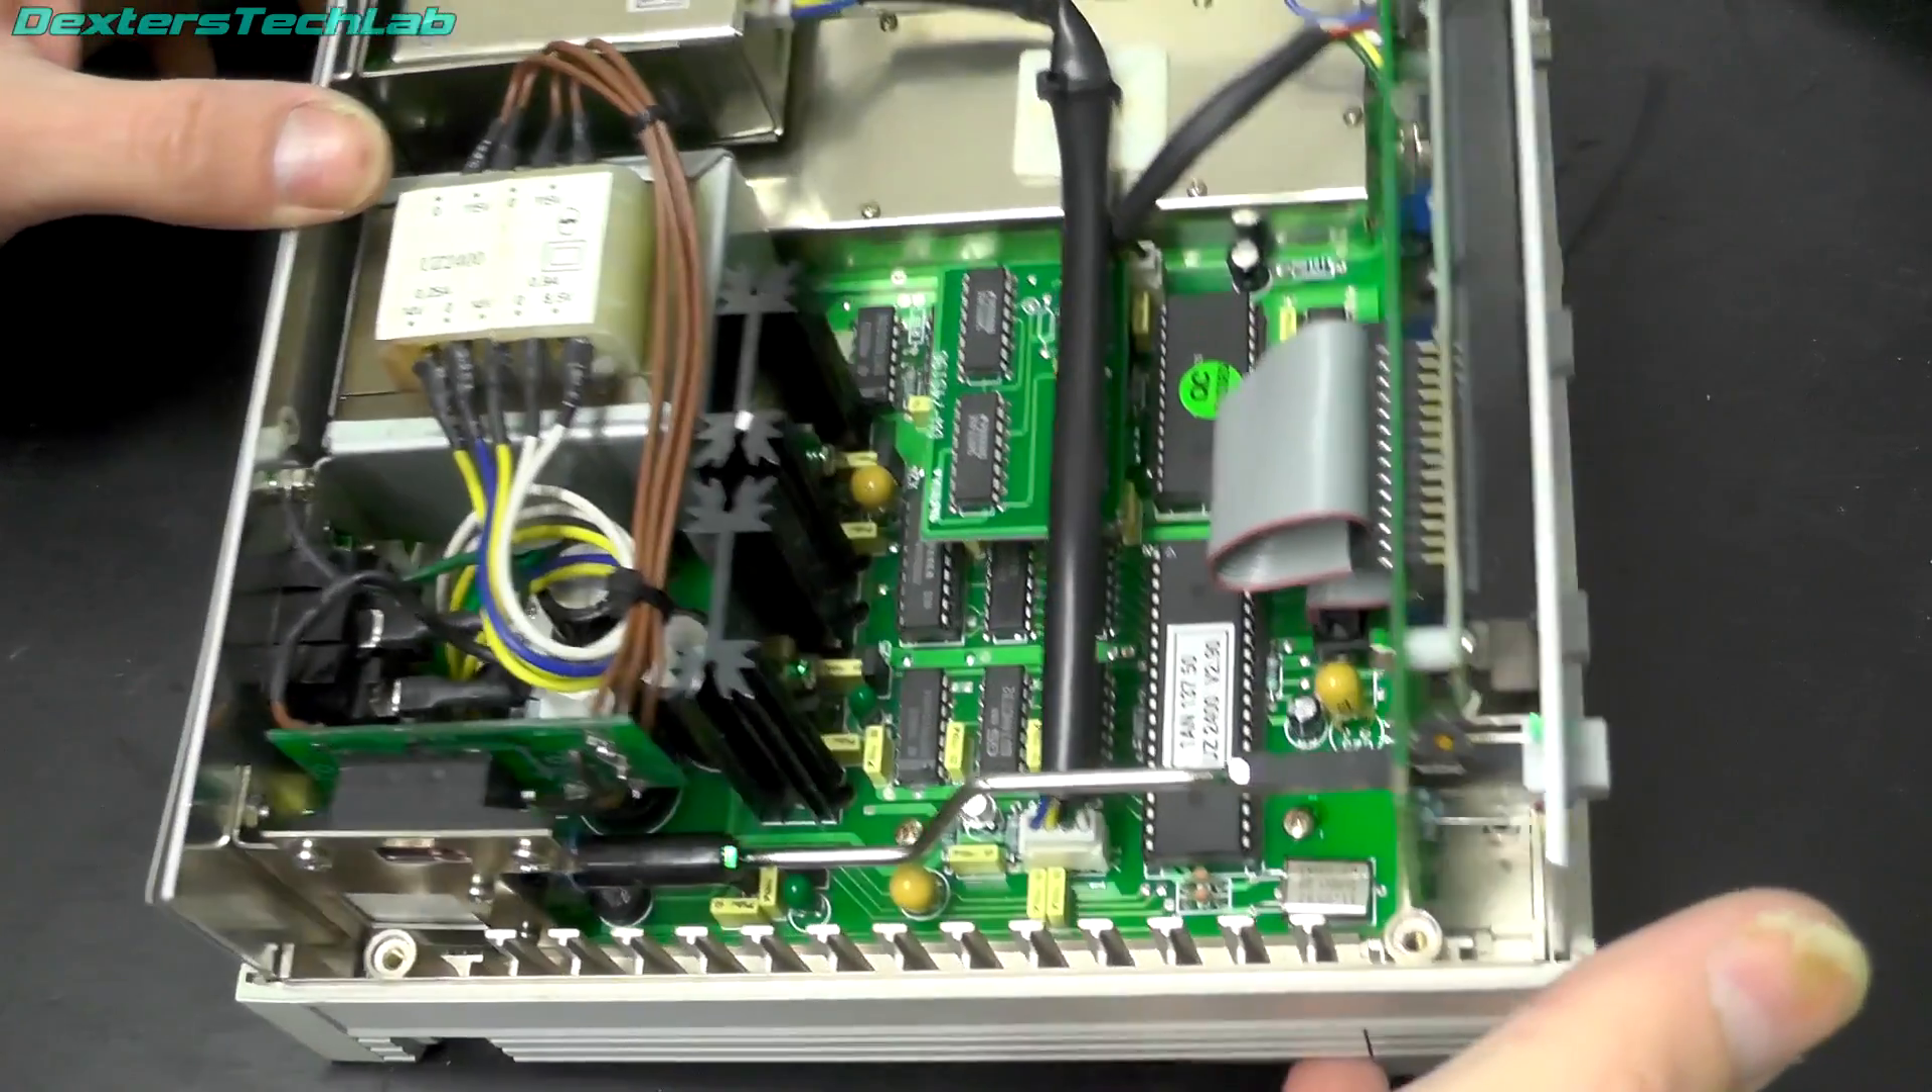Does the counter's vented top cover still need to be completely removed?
No.